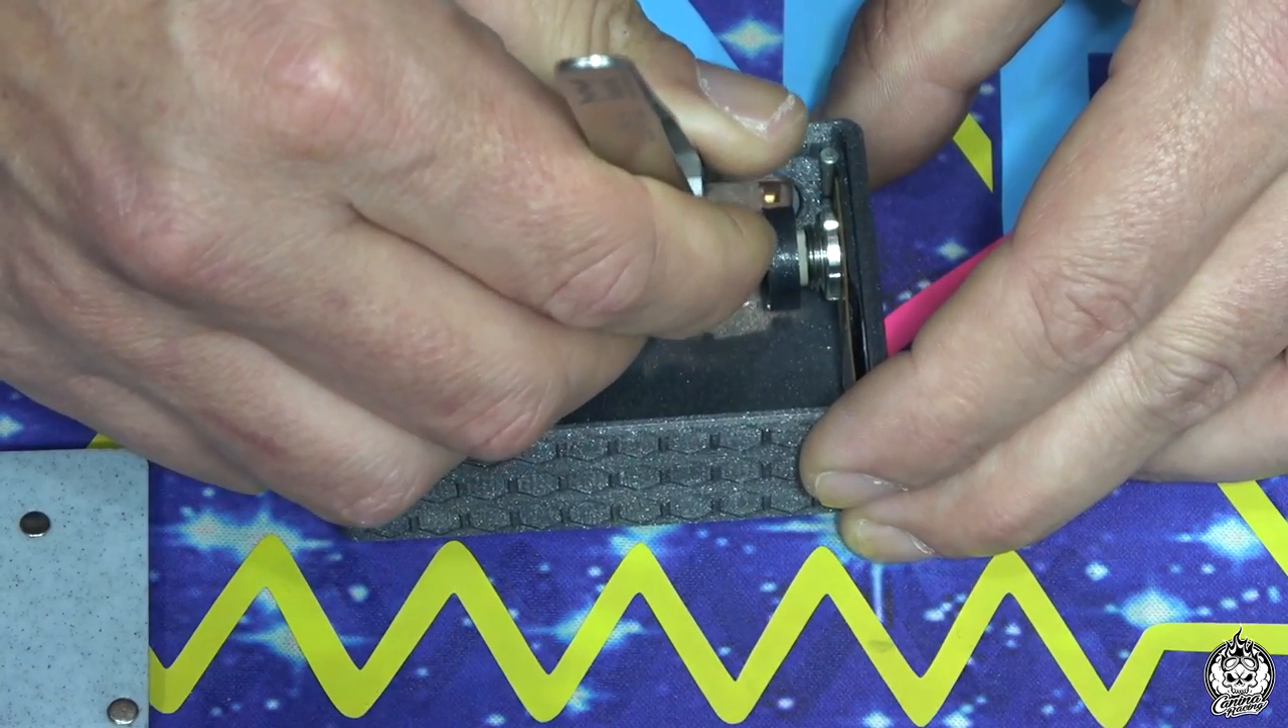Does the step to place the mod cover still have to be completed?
Yes.